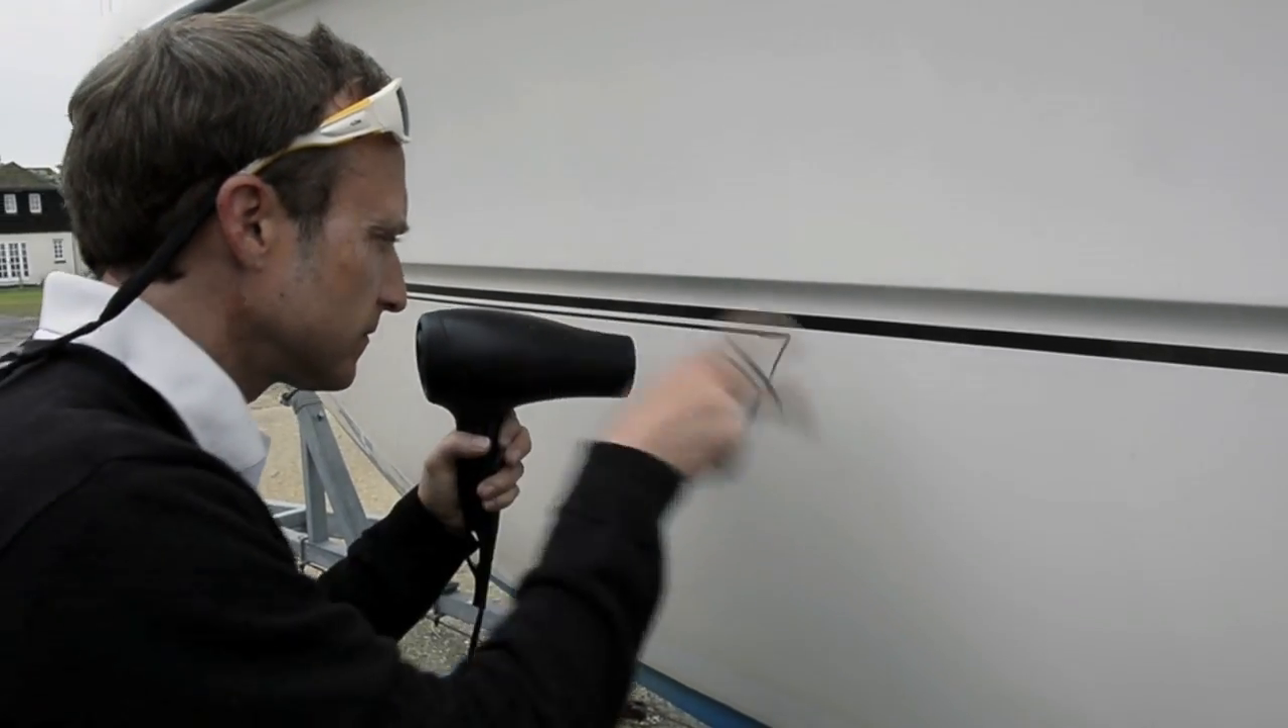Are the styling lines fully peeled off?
No.